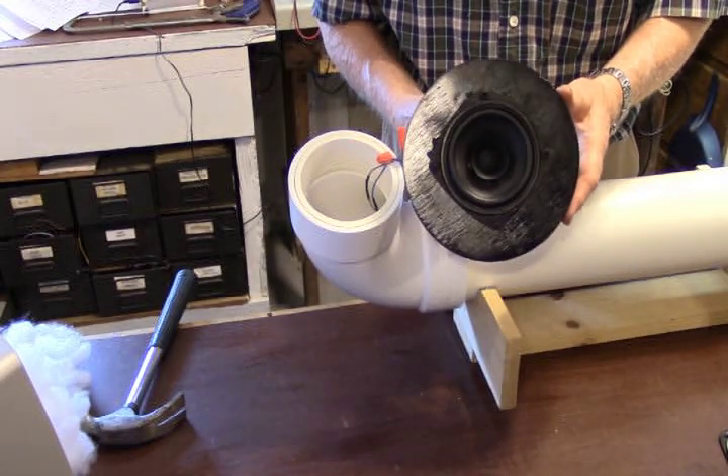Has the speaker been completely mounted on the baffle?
Yes.